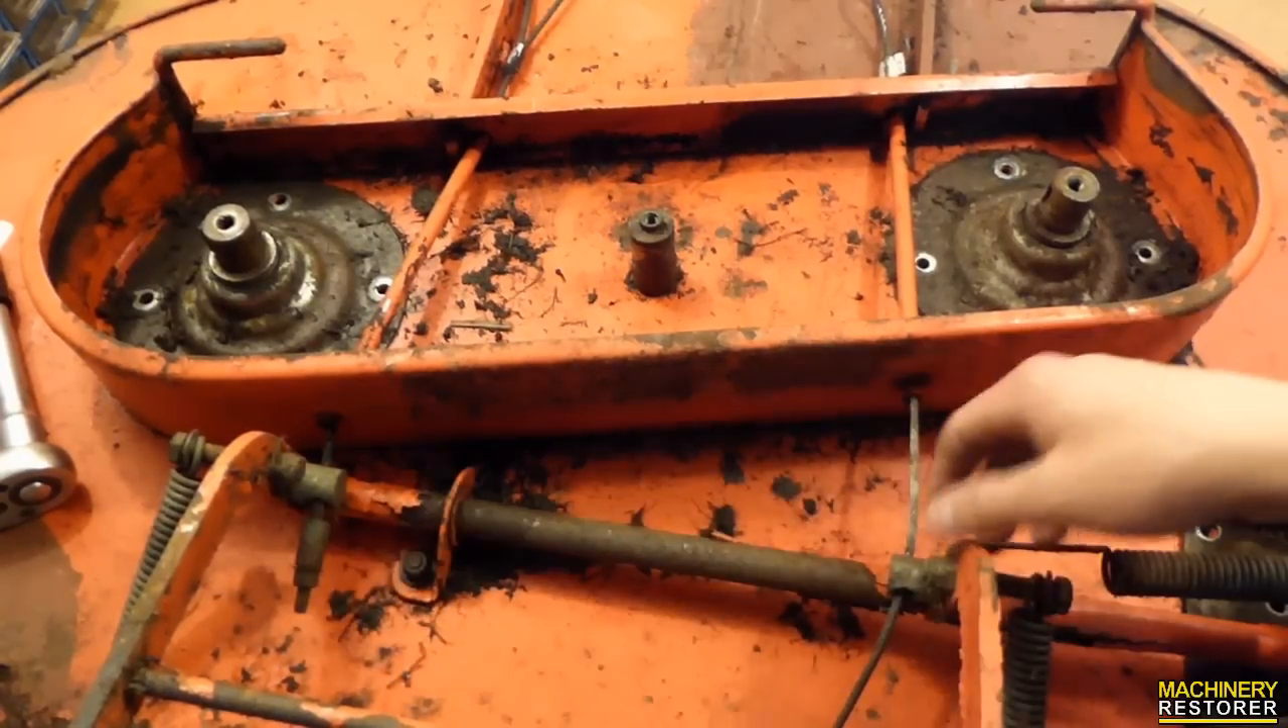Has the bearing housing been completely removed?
No.